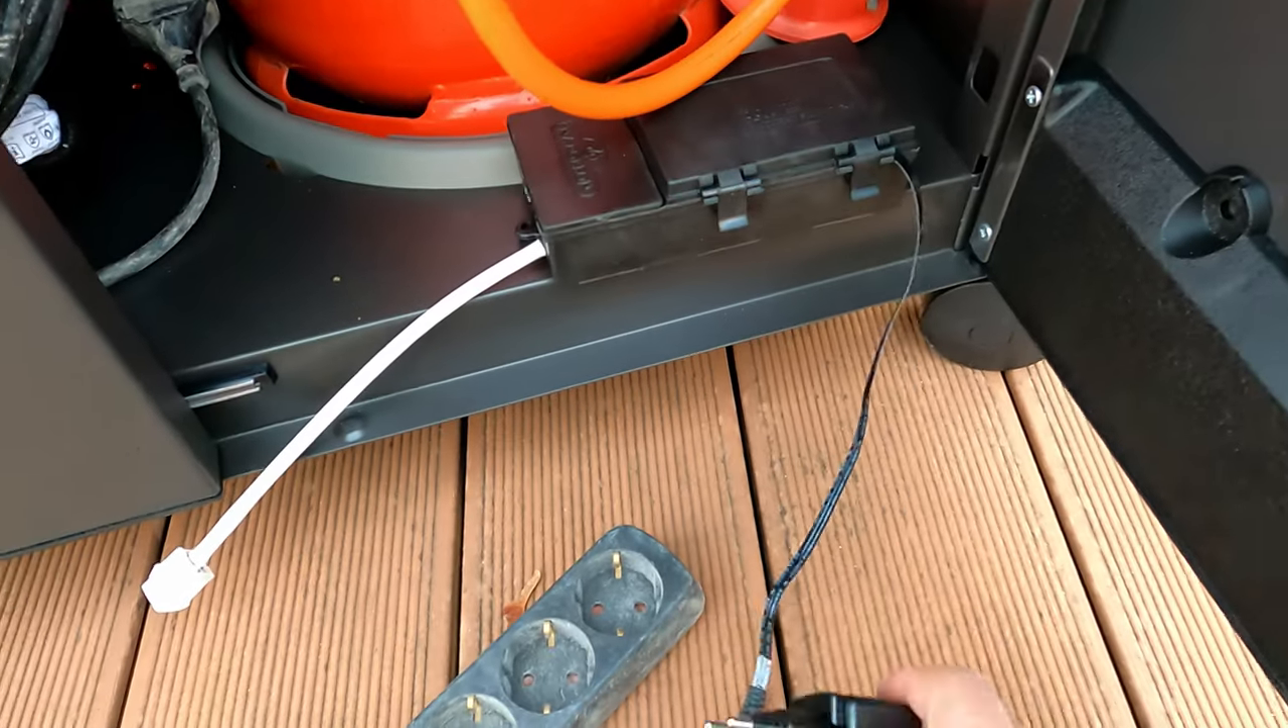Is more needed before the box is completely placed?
No.